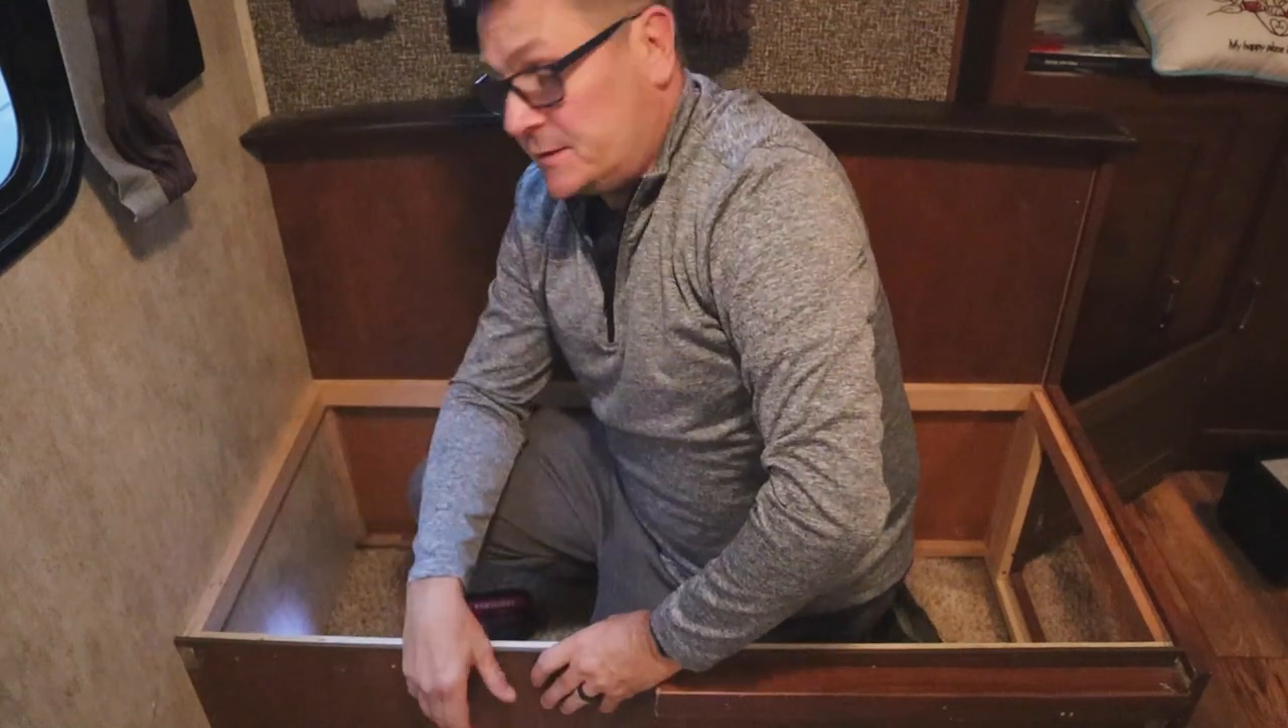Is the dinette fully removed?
No.